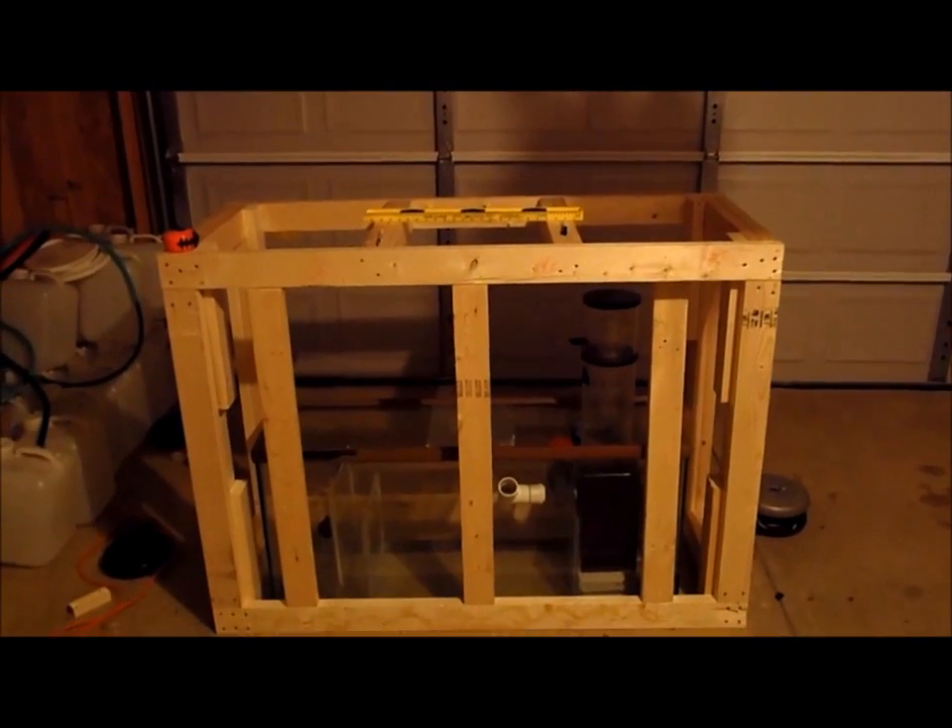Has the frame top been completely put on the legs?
Yes.